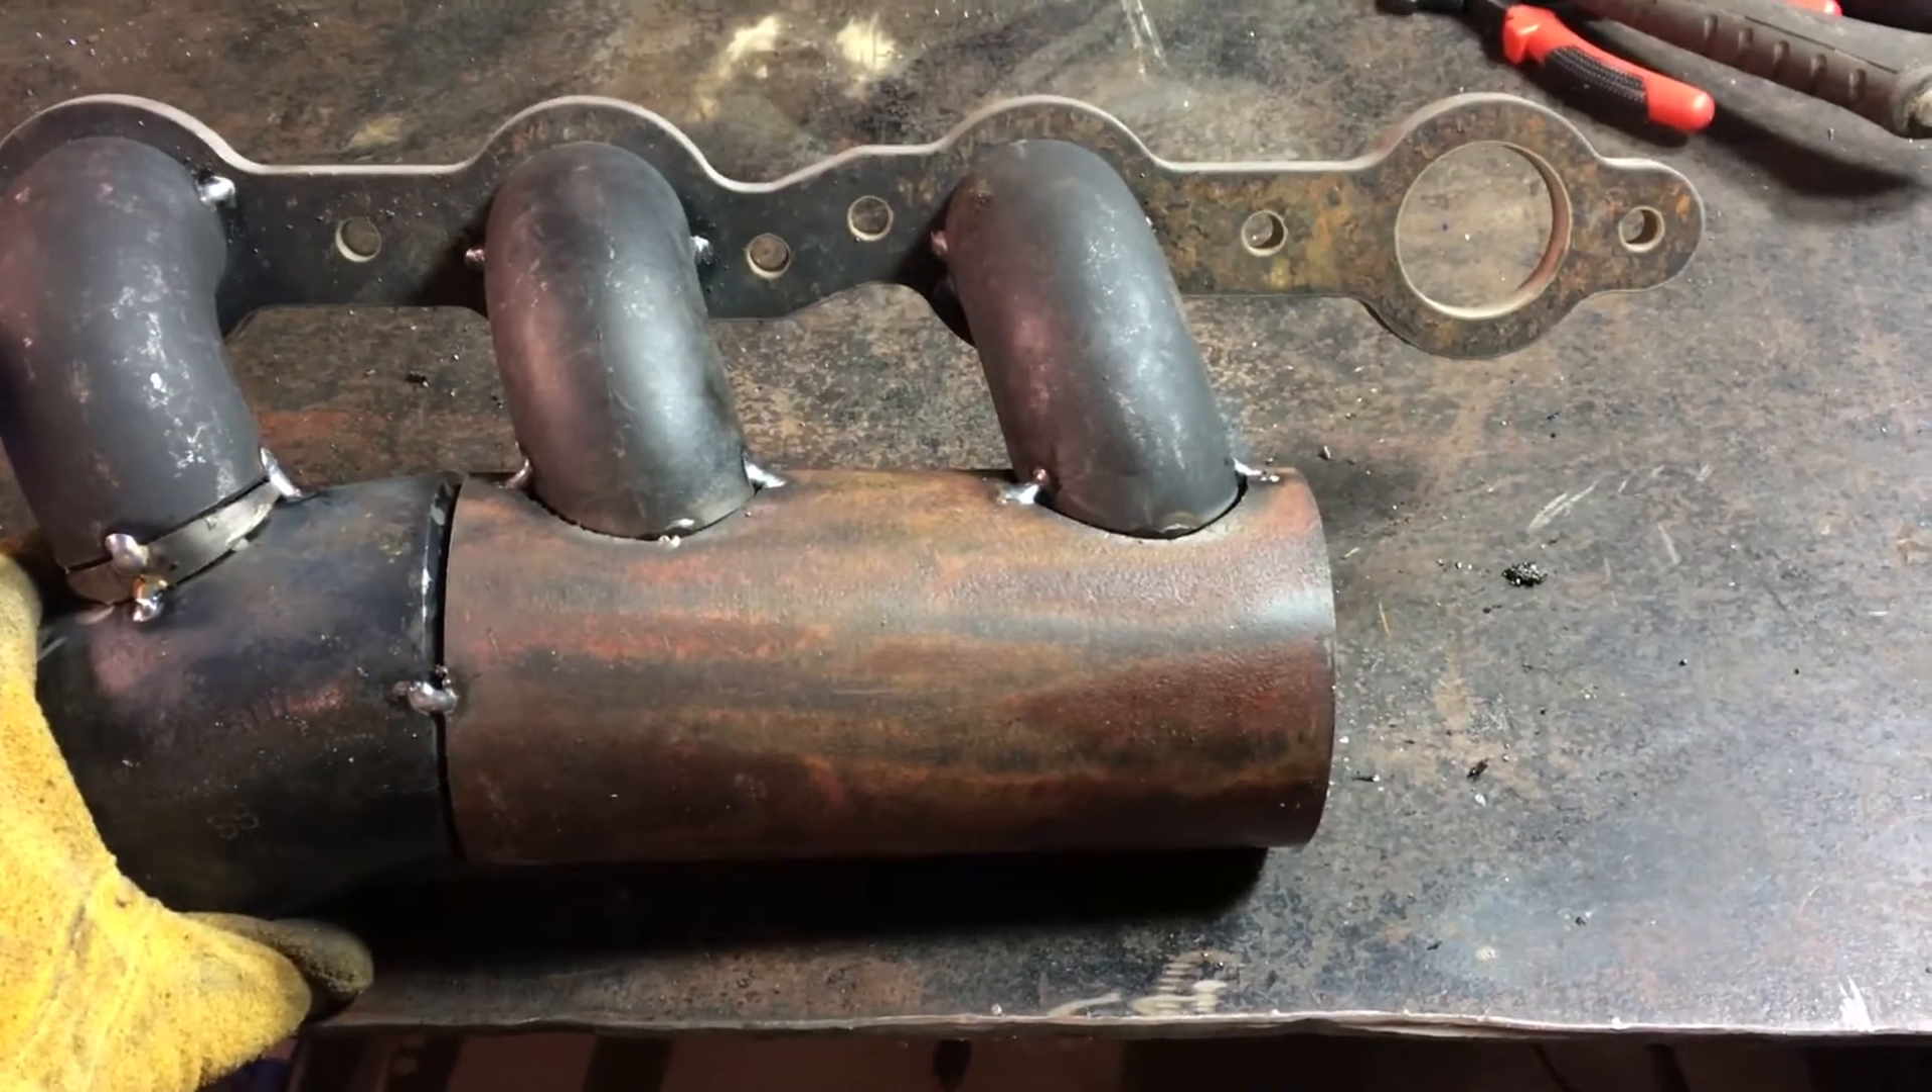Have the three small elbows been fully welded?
No.